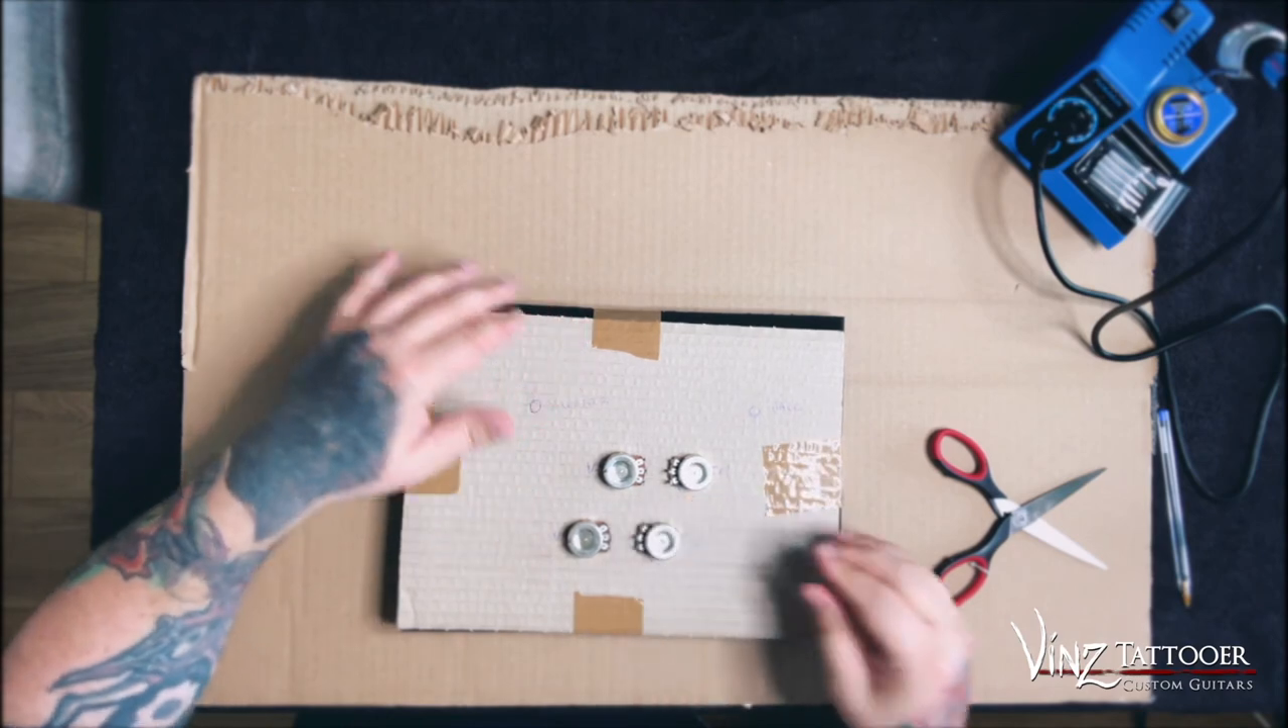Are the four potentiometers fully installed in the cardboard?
Yes.